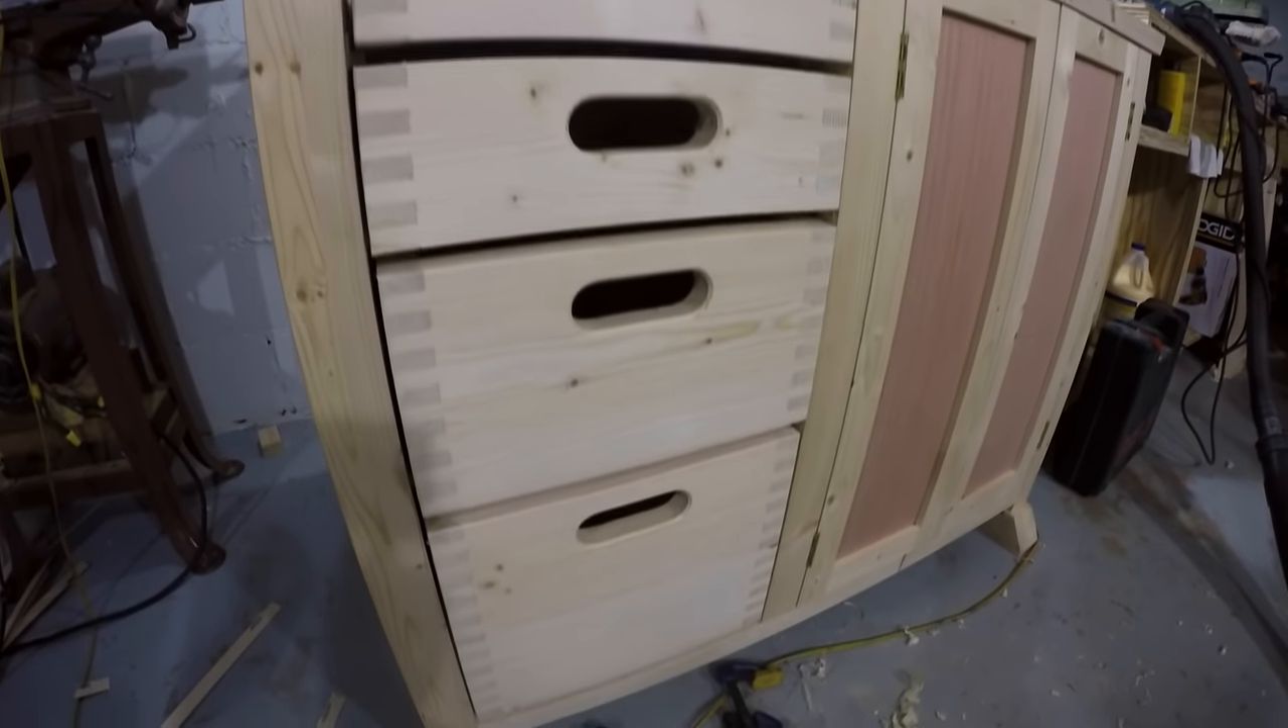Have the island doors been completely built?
Yes.